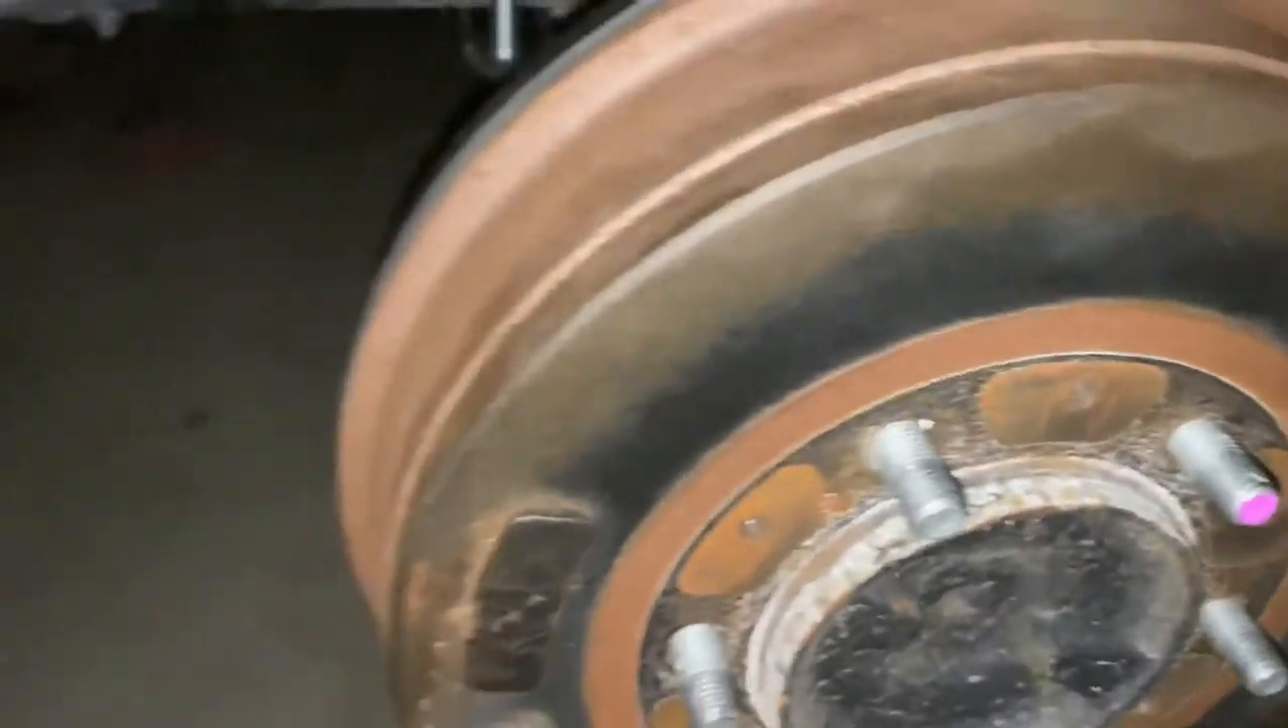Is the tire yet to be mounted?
Yes.